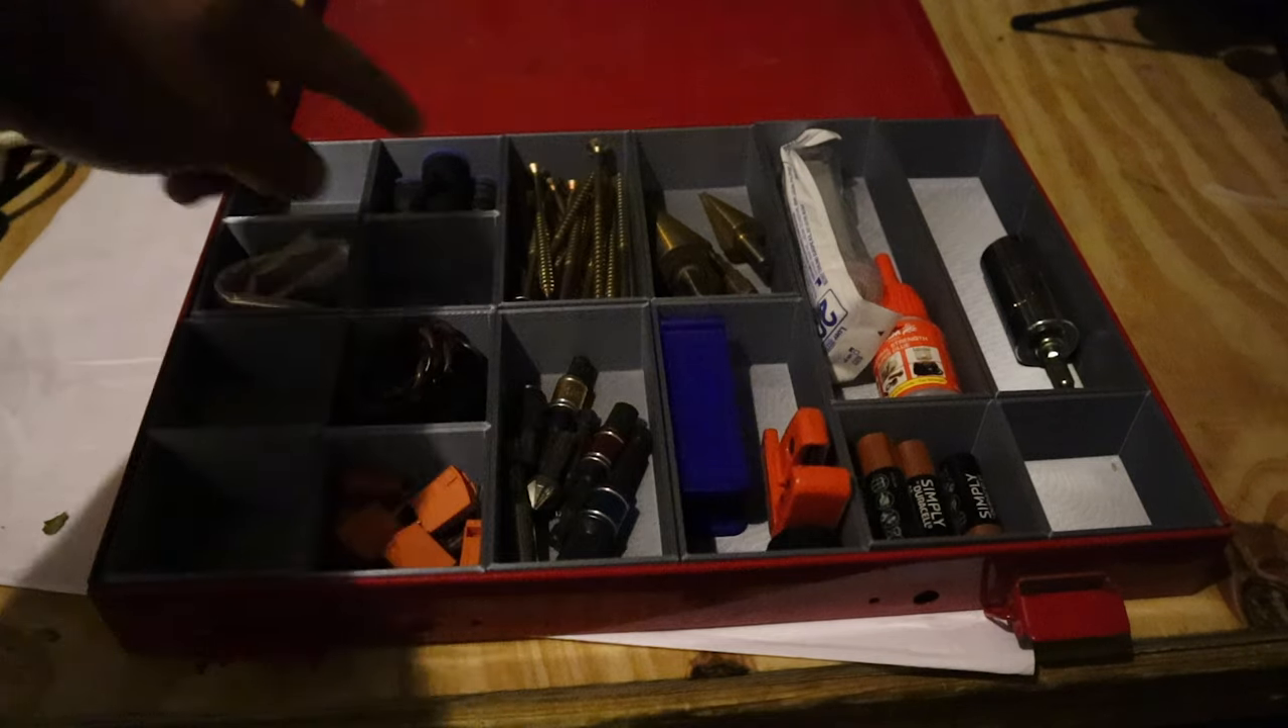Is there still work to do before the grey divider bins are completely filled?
Yes.